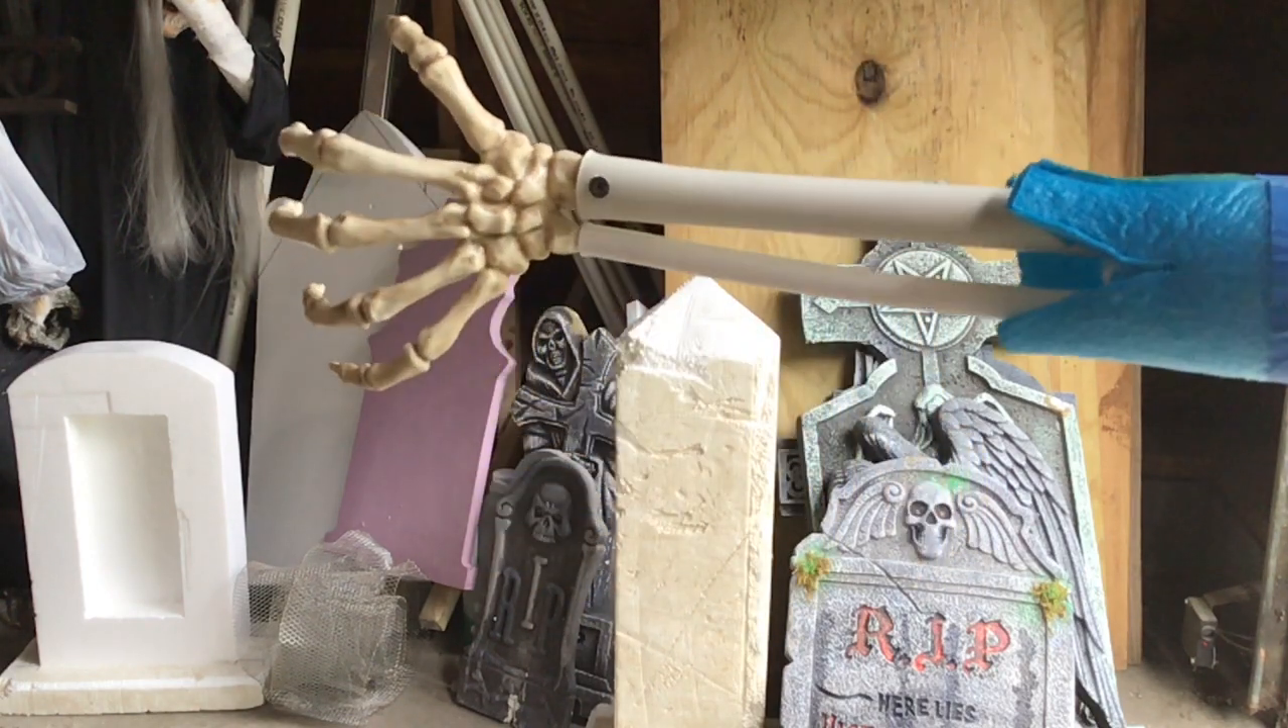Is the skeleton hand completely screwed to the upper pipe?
Yes.